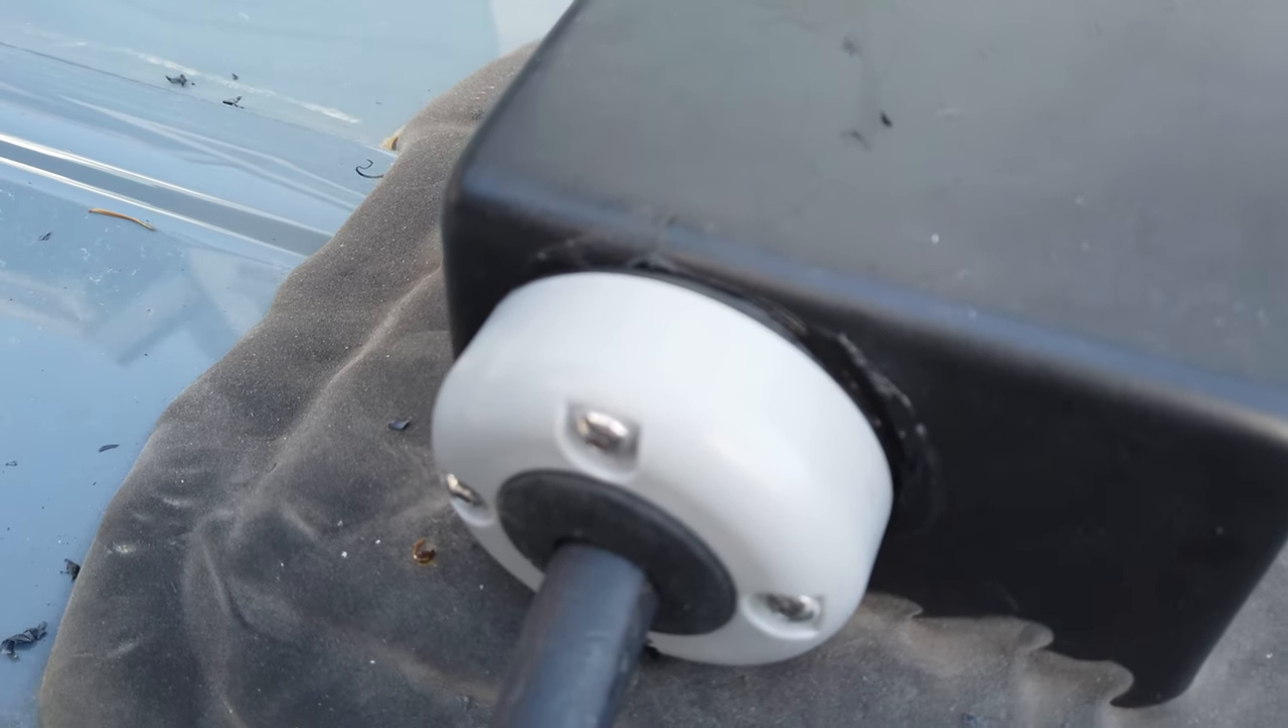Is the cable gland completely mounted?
Yes.